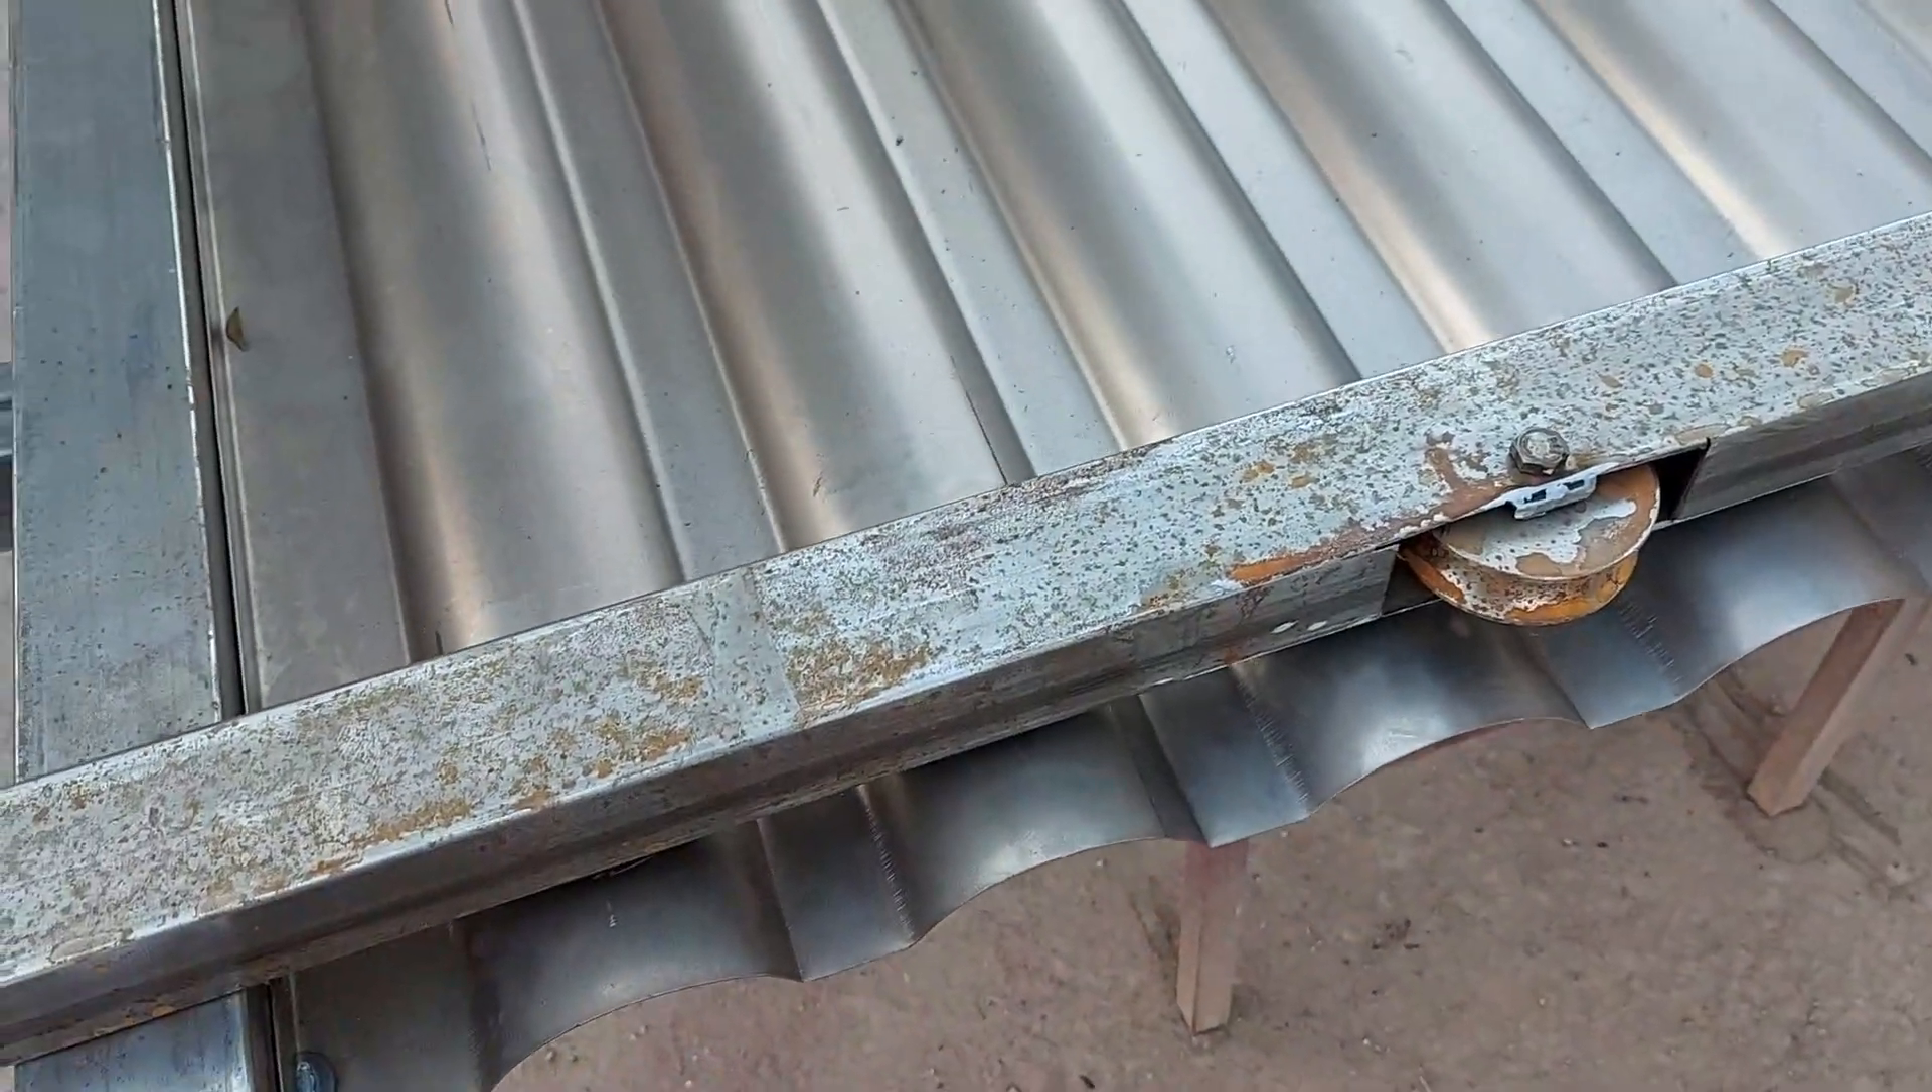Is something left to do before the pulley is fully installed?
No.